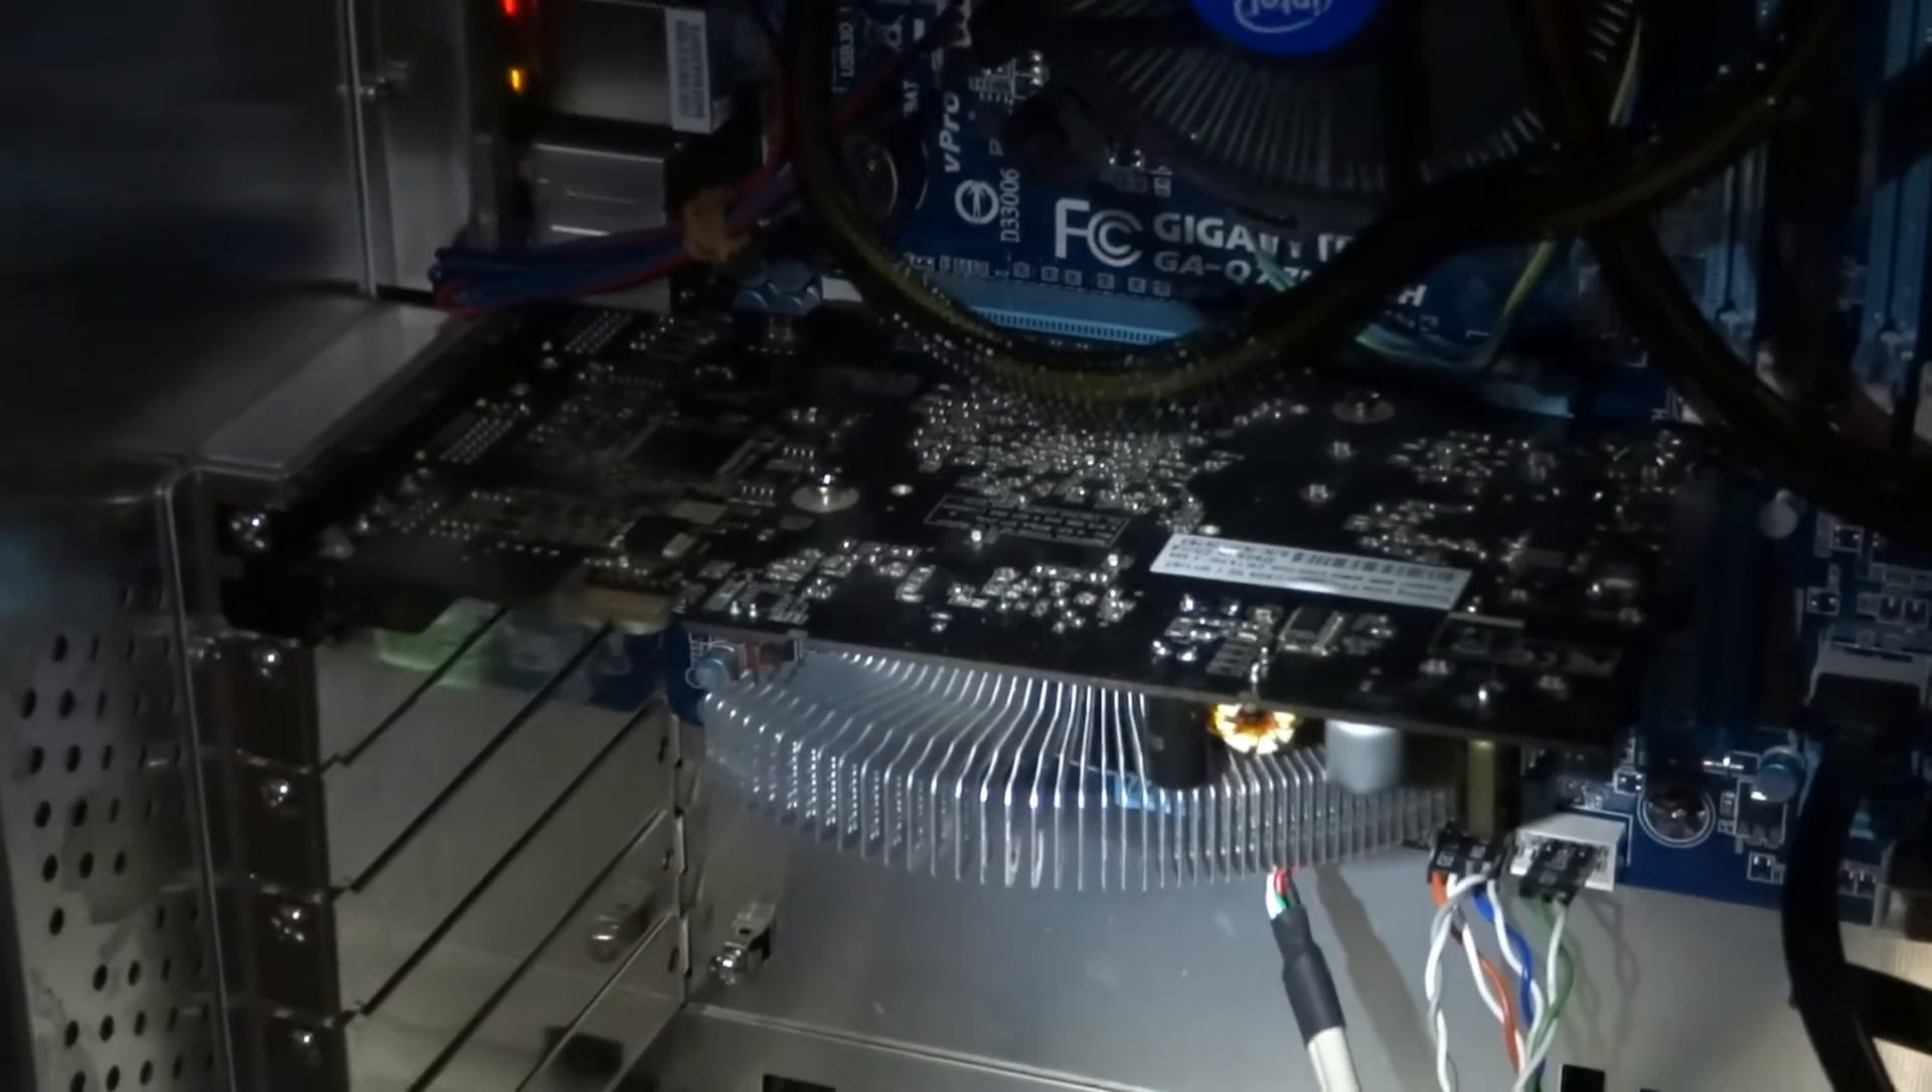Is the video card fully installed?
Yes.